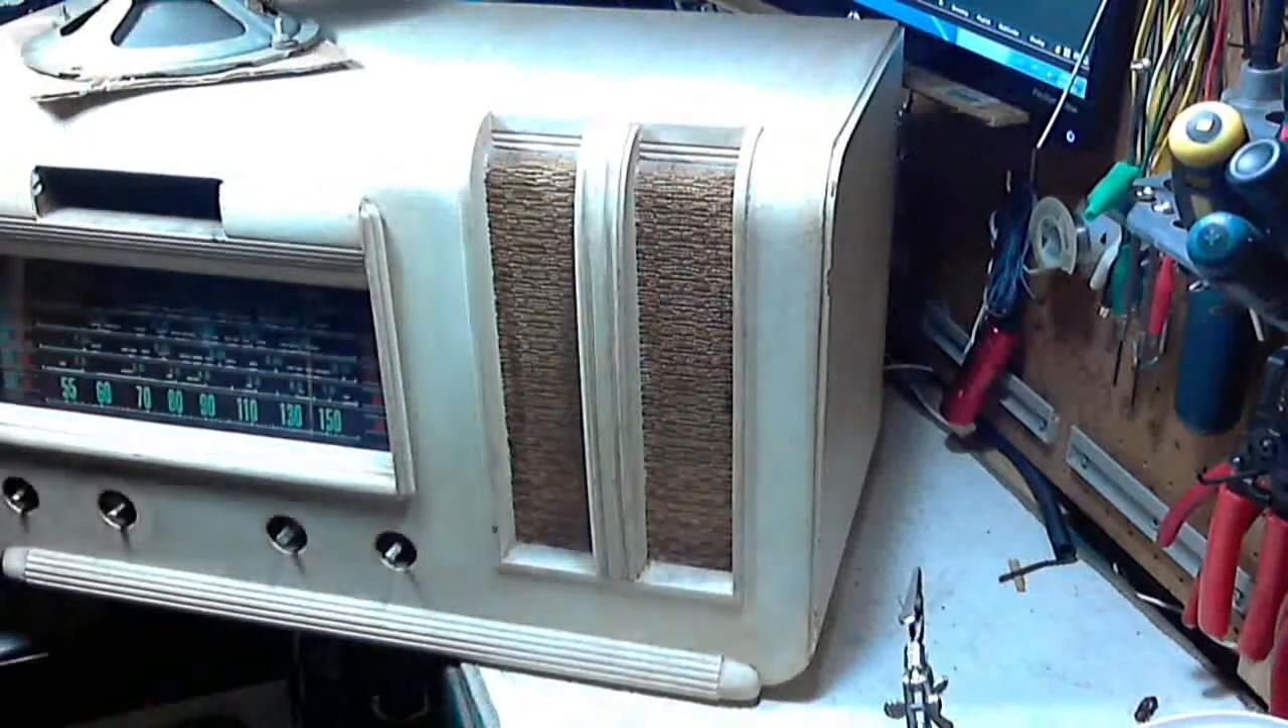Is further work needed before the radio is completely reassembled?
Yes.